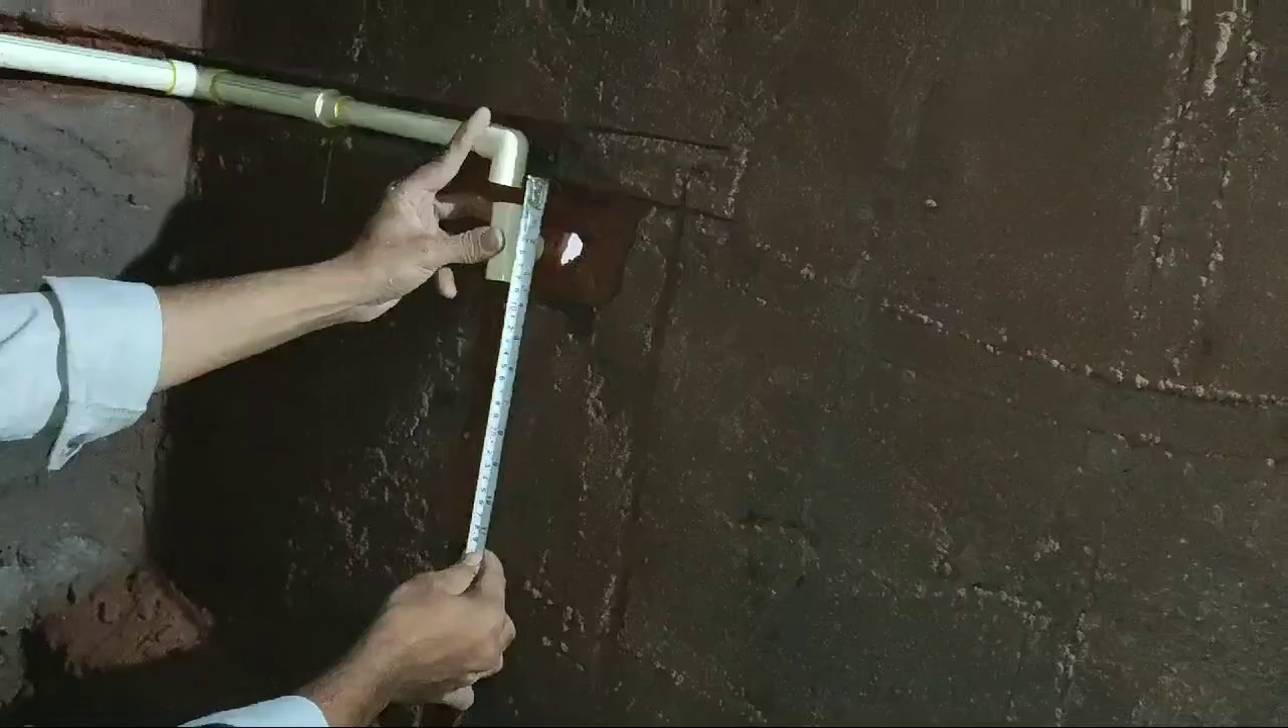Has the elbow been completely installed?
Yes.